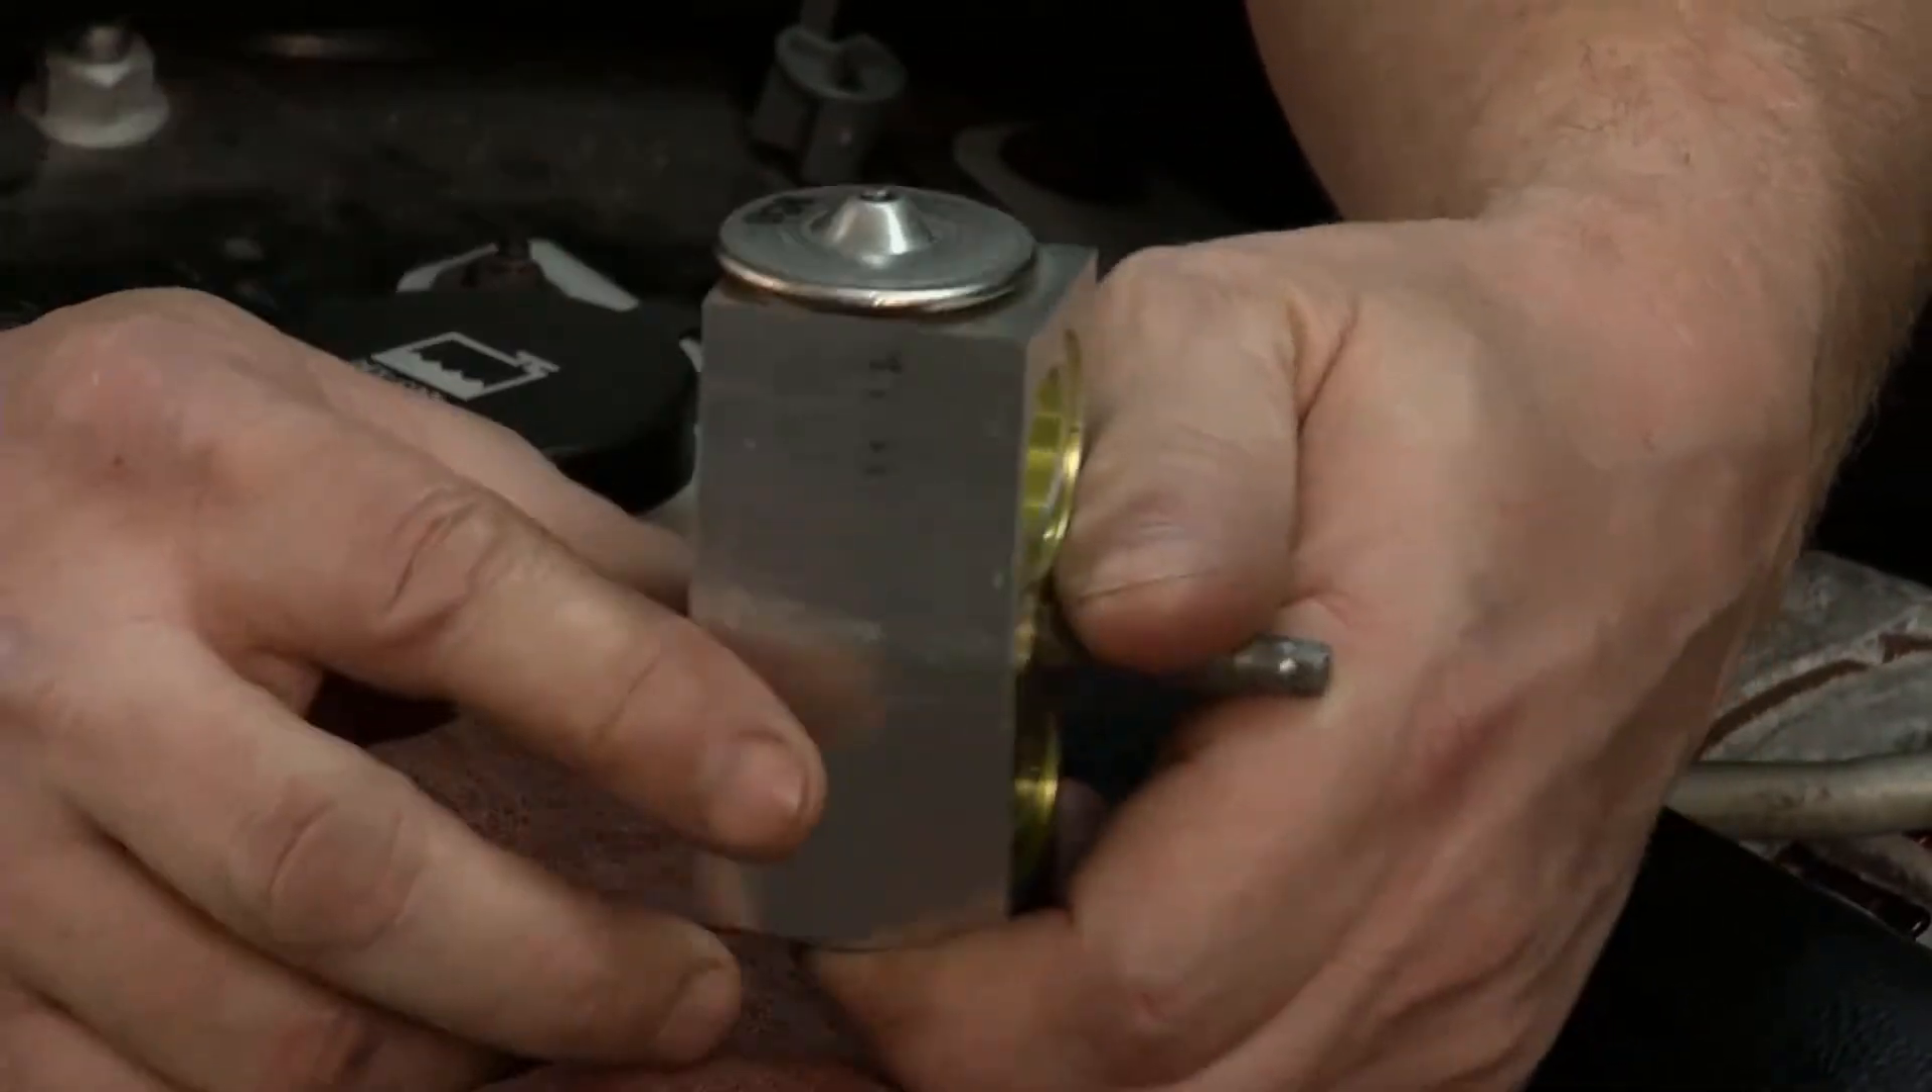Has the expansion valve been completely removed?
Yes.